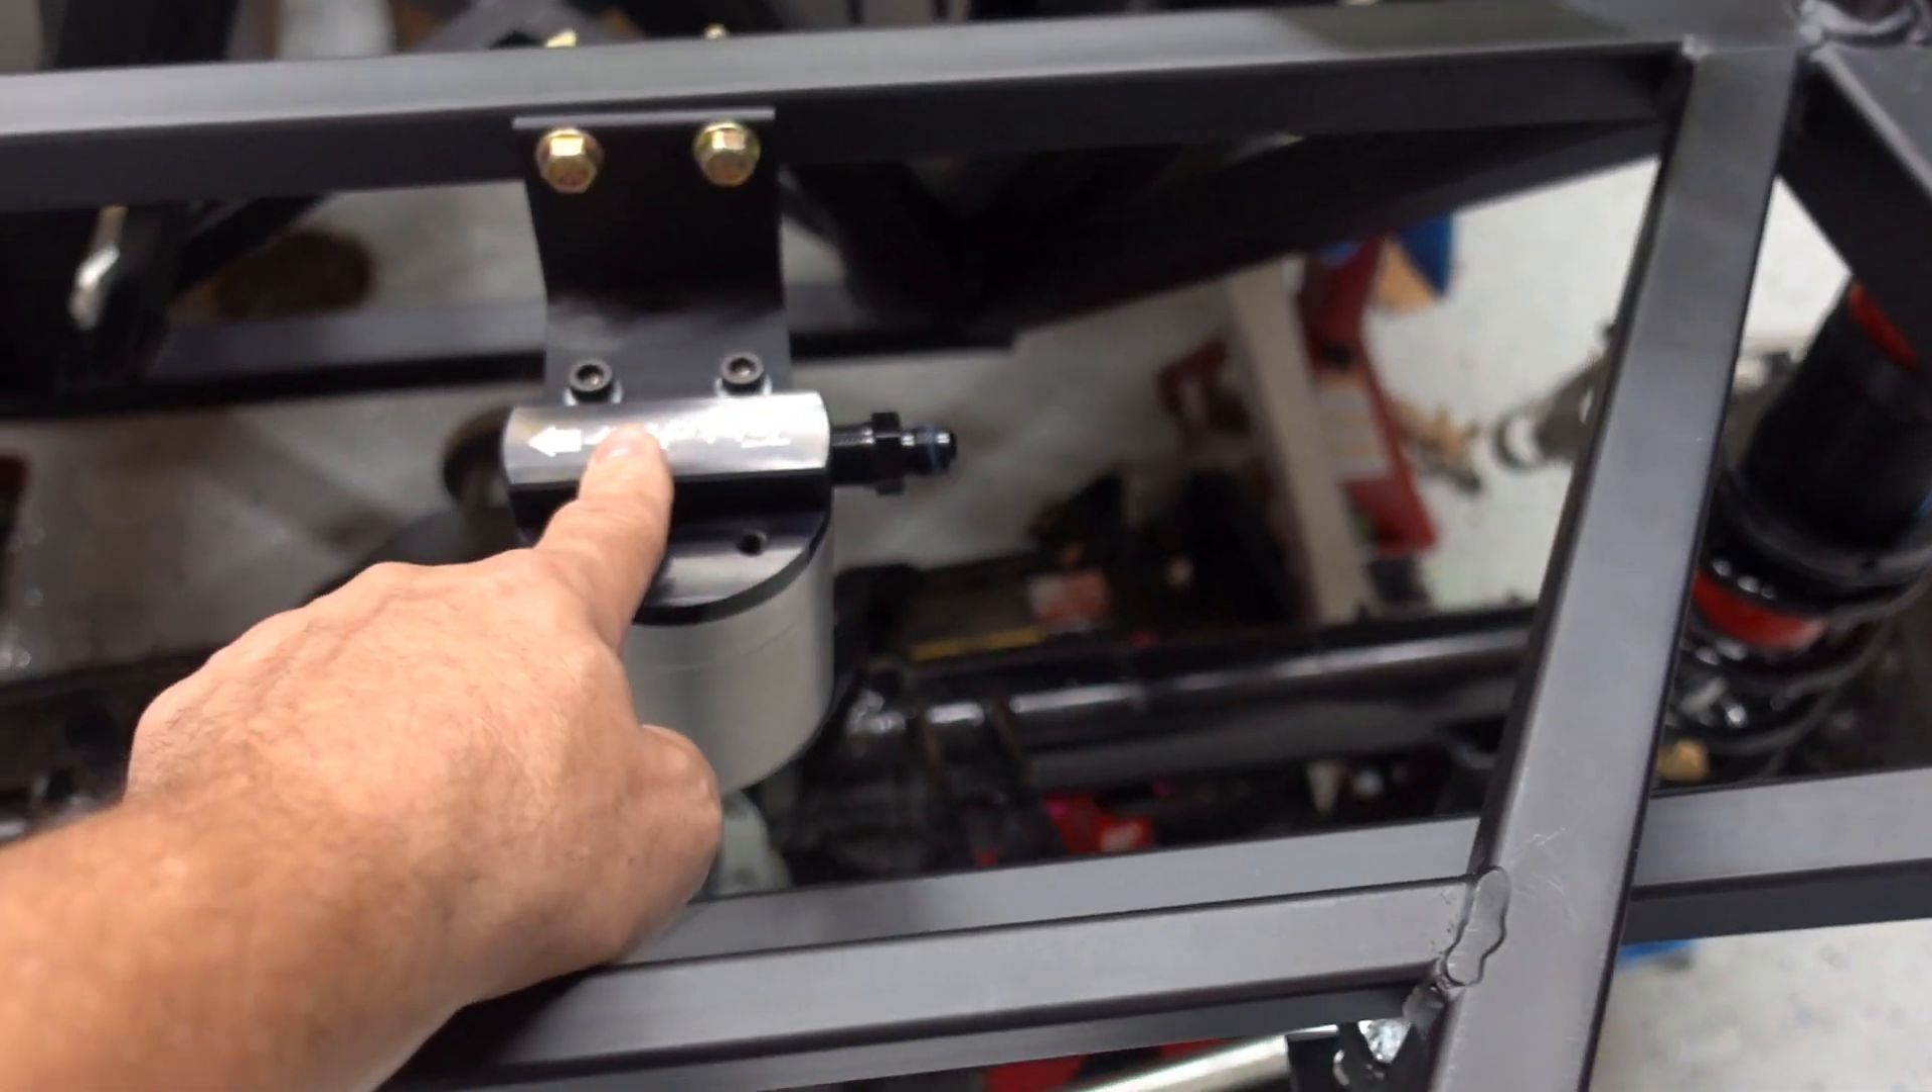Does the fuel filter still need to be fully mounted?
No.